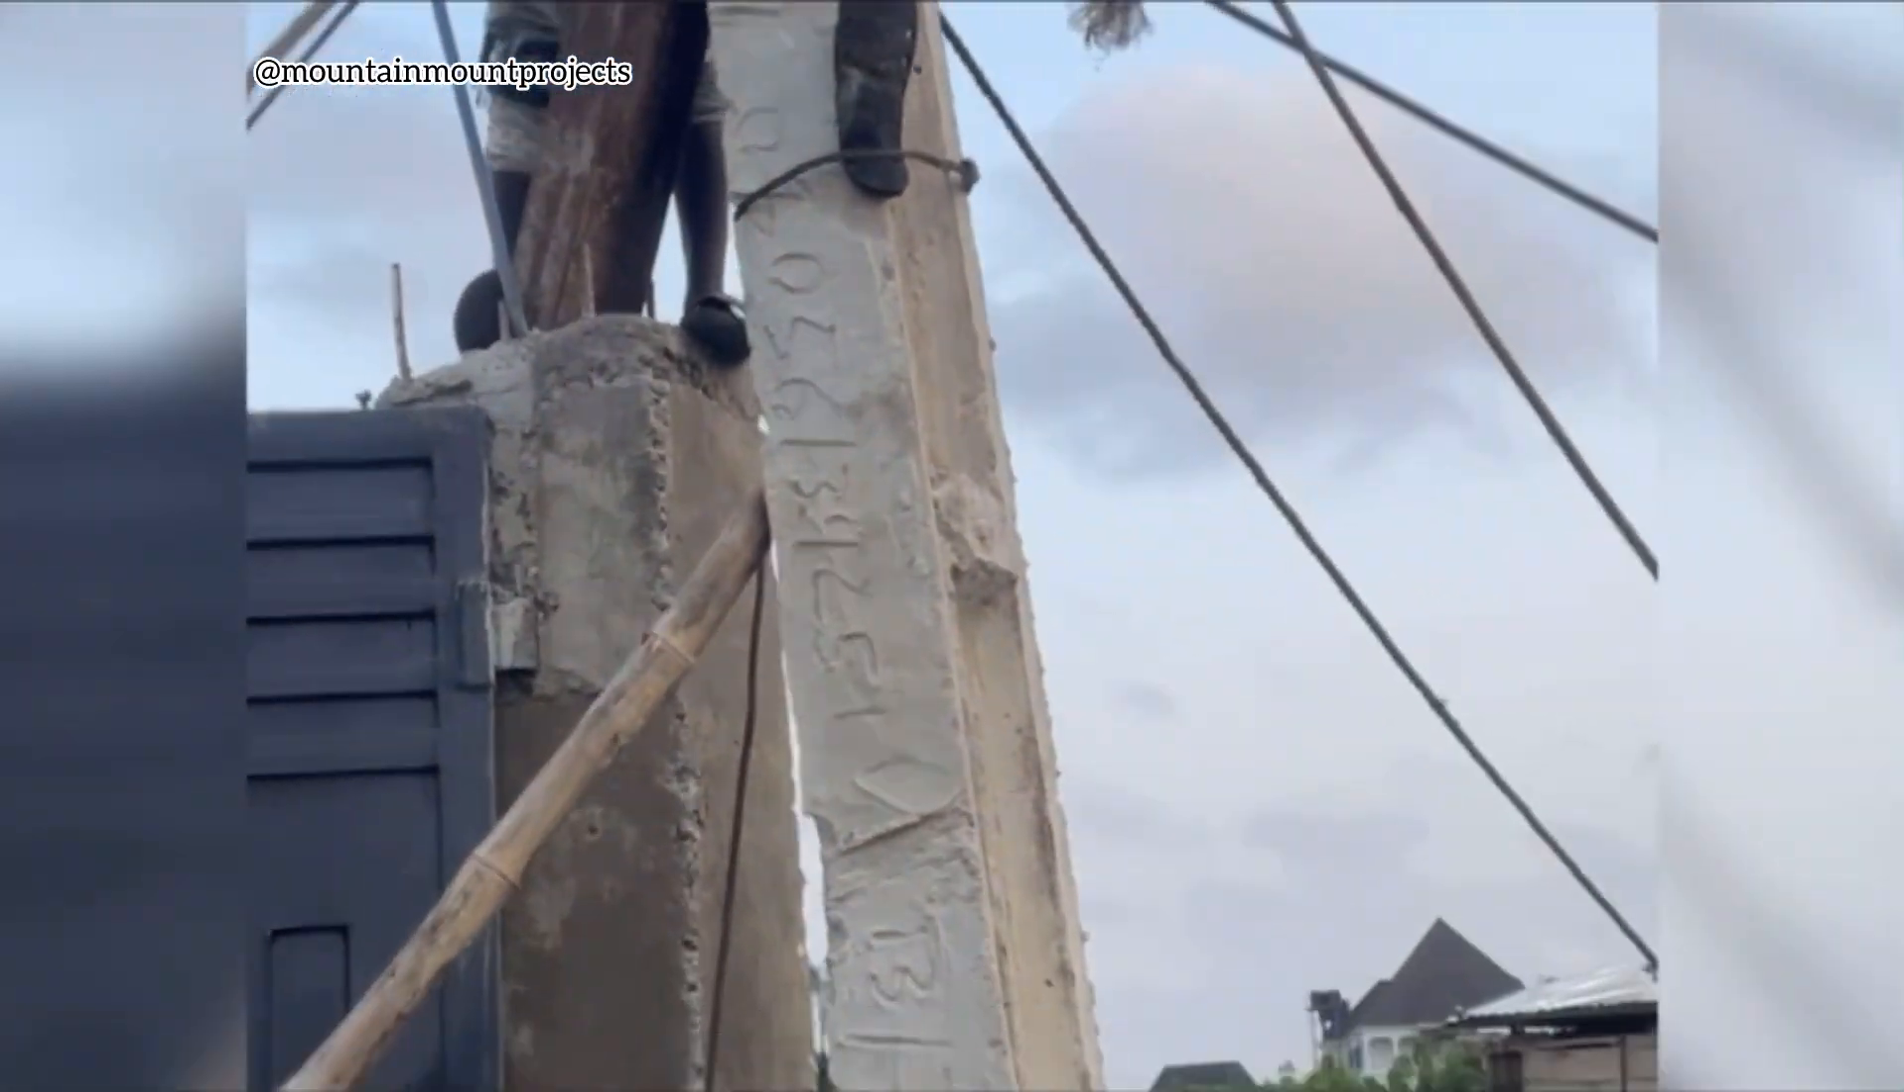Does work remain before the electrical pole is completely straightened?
Yes.